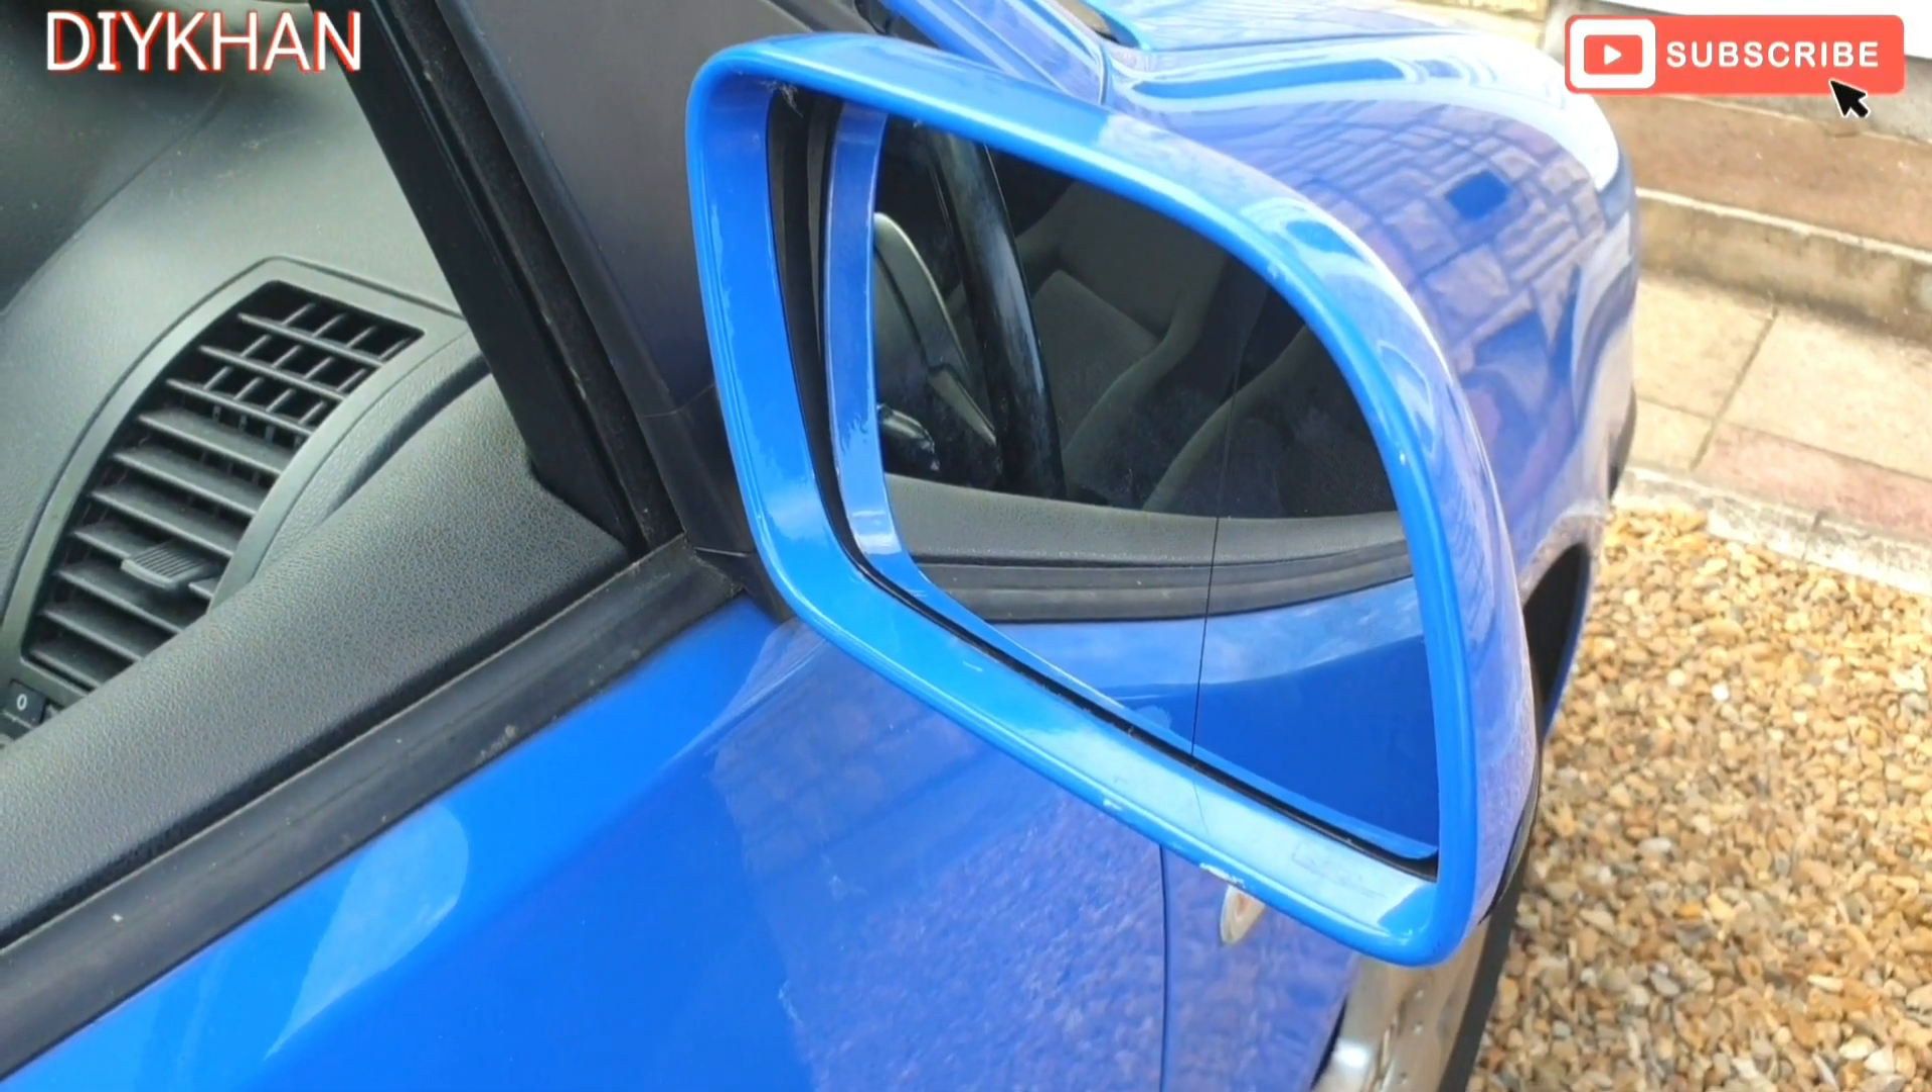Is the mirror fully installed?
Yes.